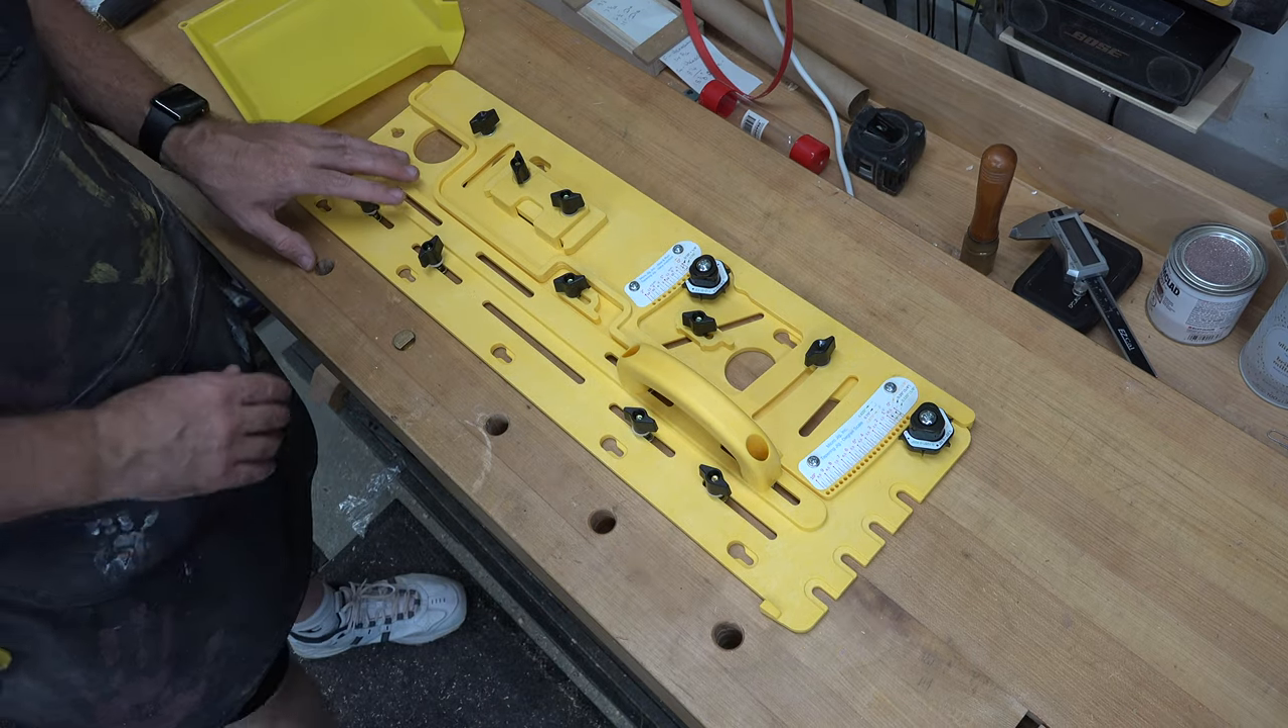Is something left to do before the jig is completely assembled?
No.